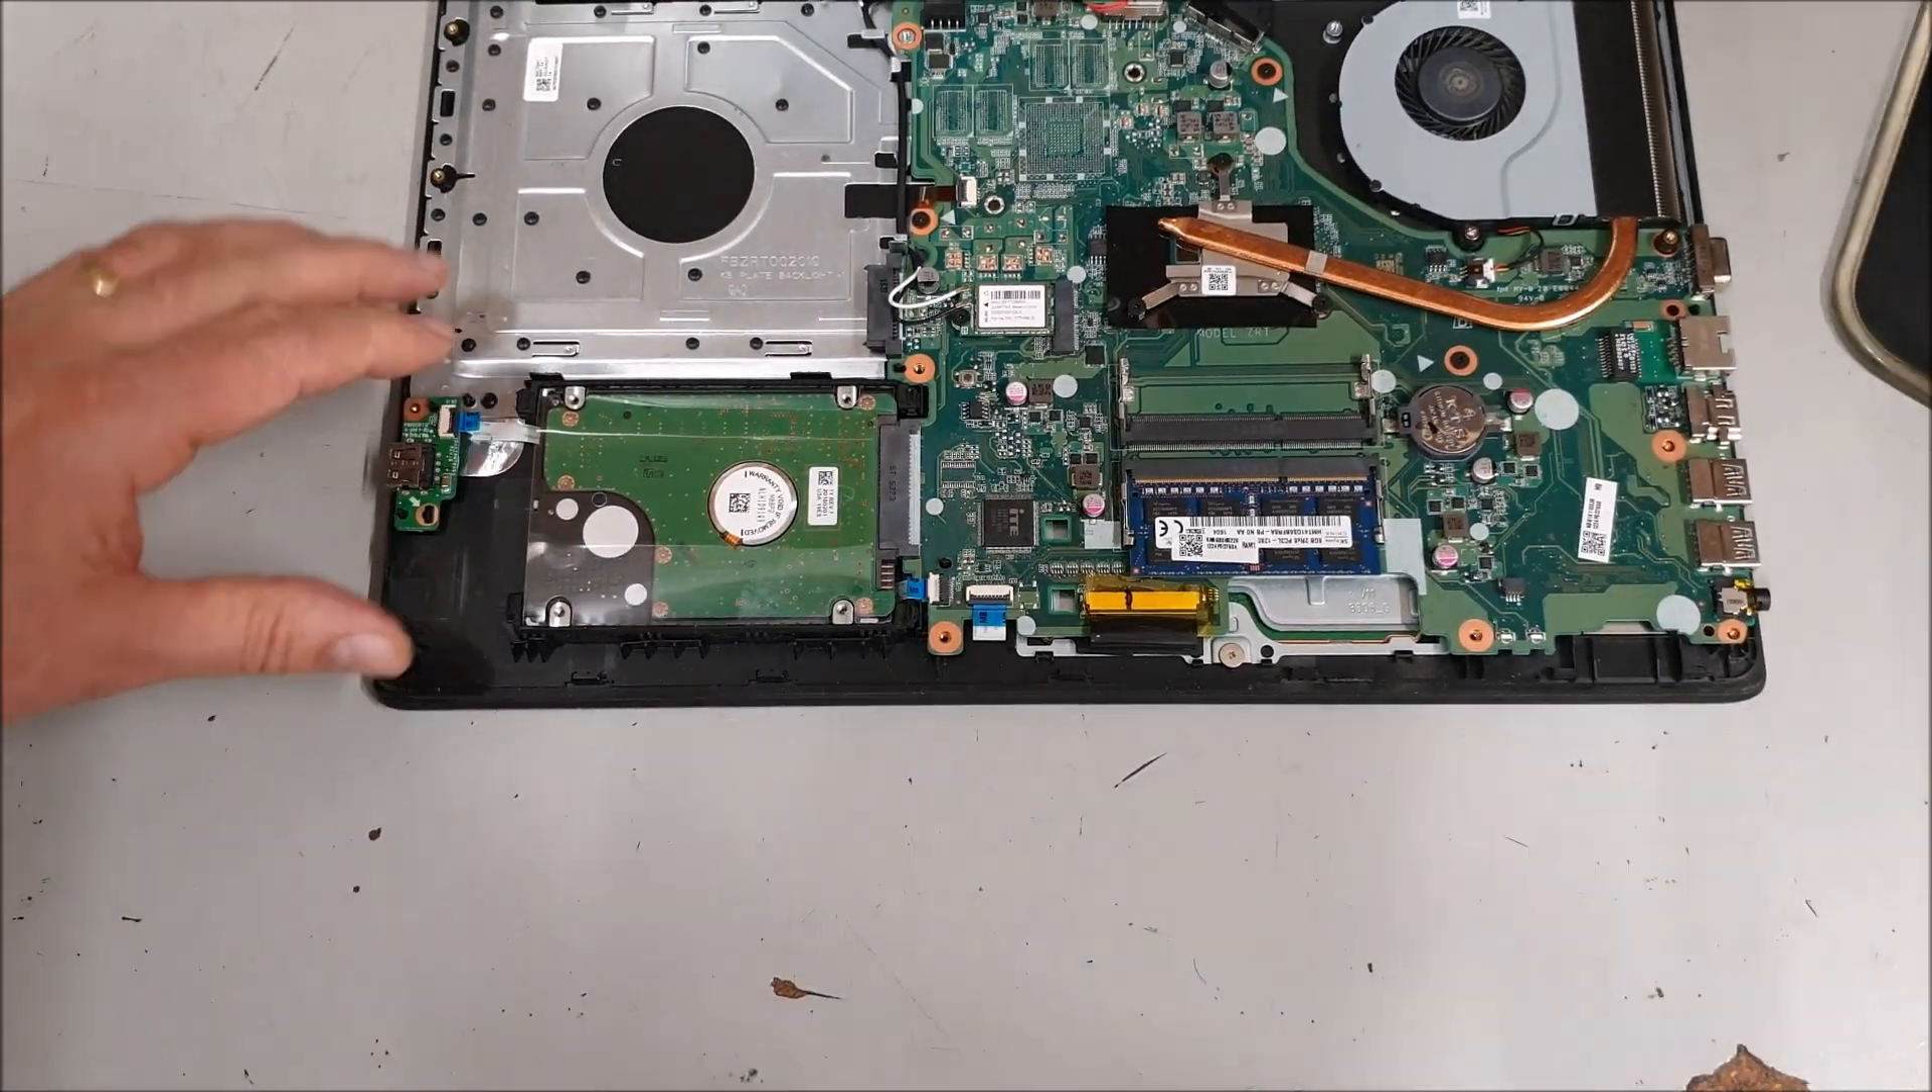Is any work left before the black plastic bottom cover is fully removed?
No.